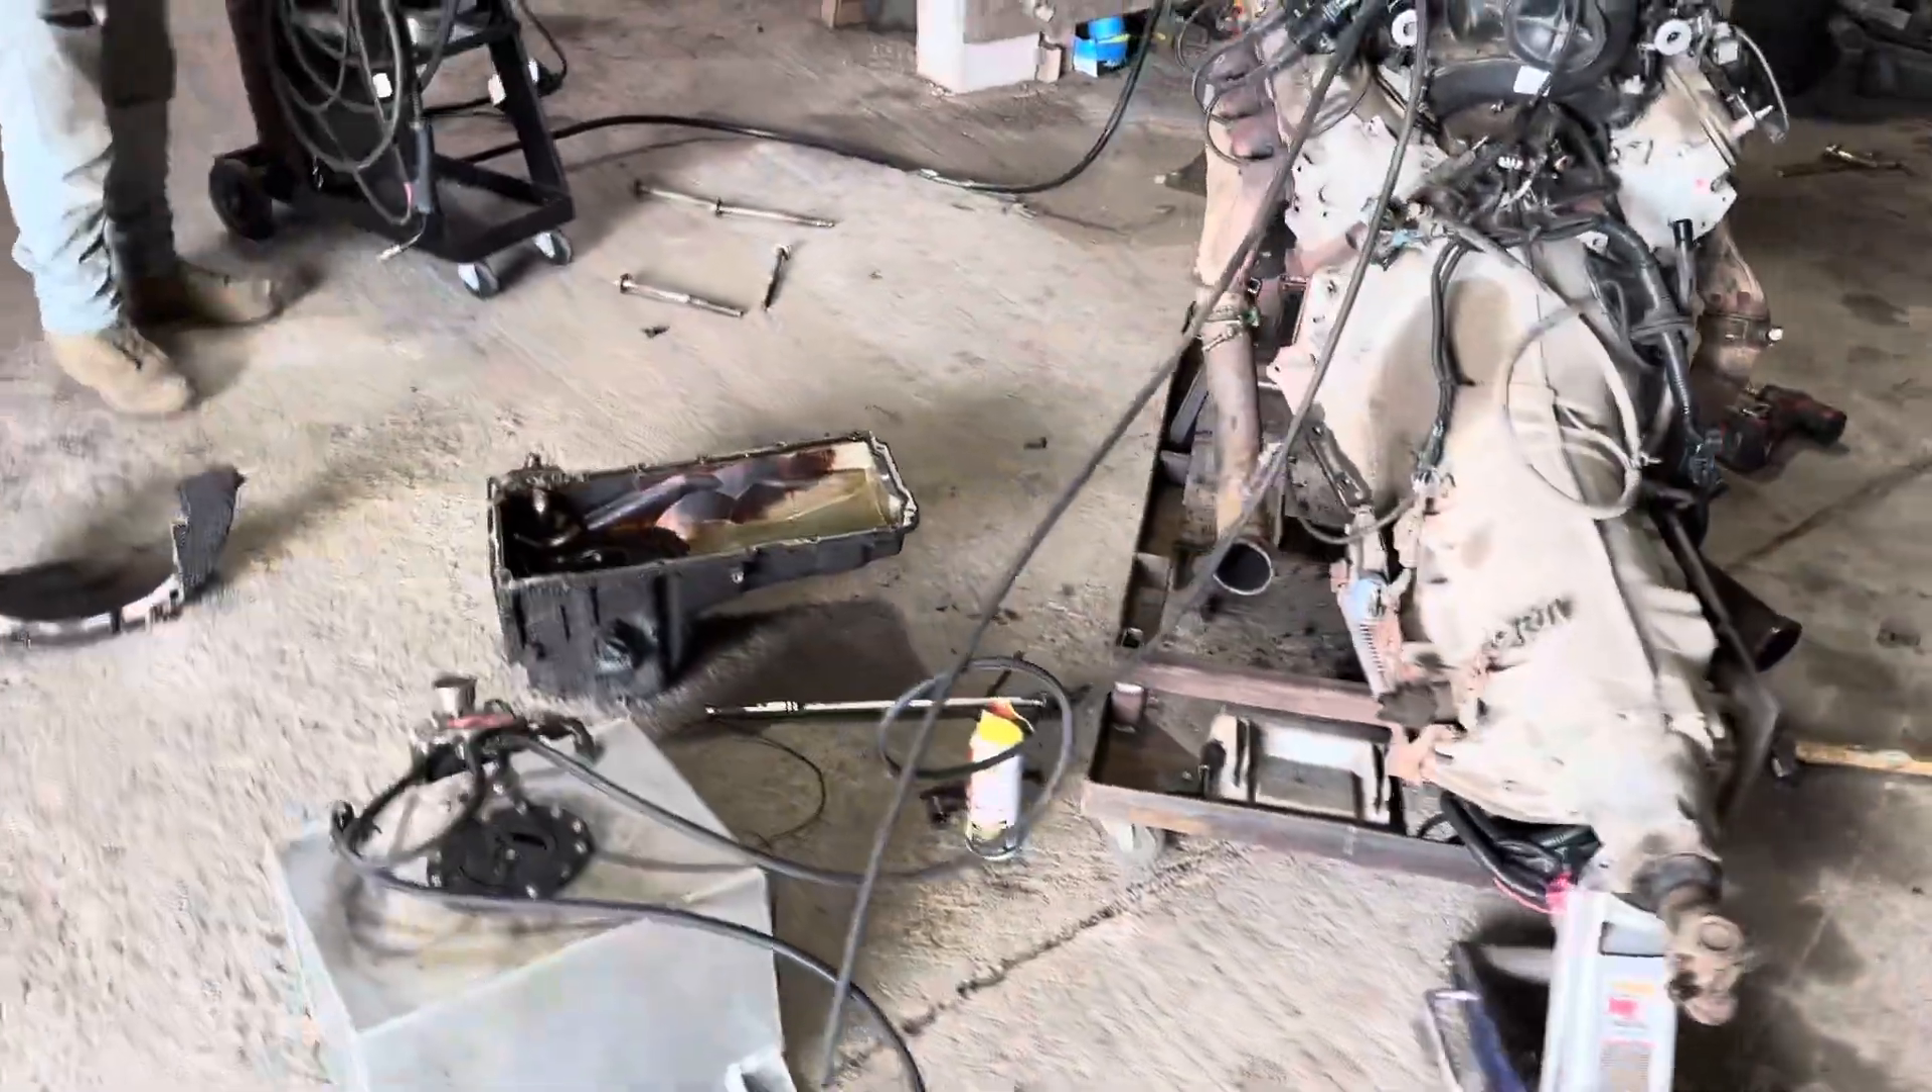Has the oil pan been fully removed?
Yes.